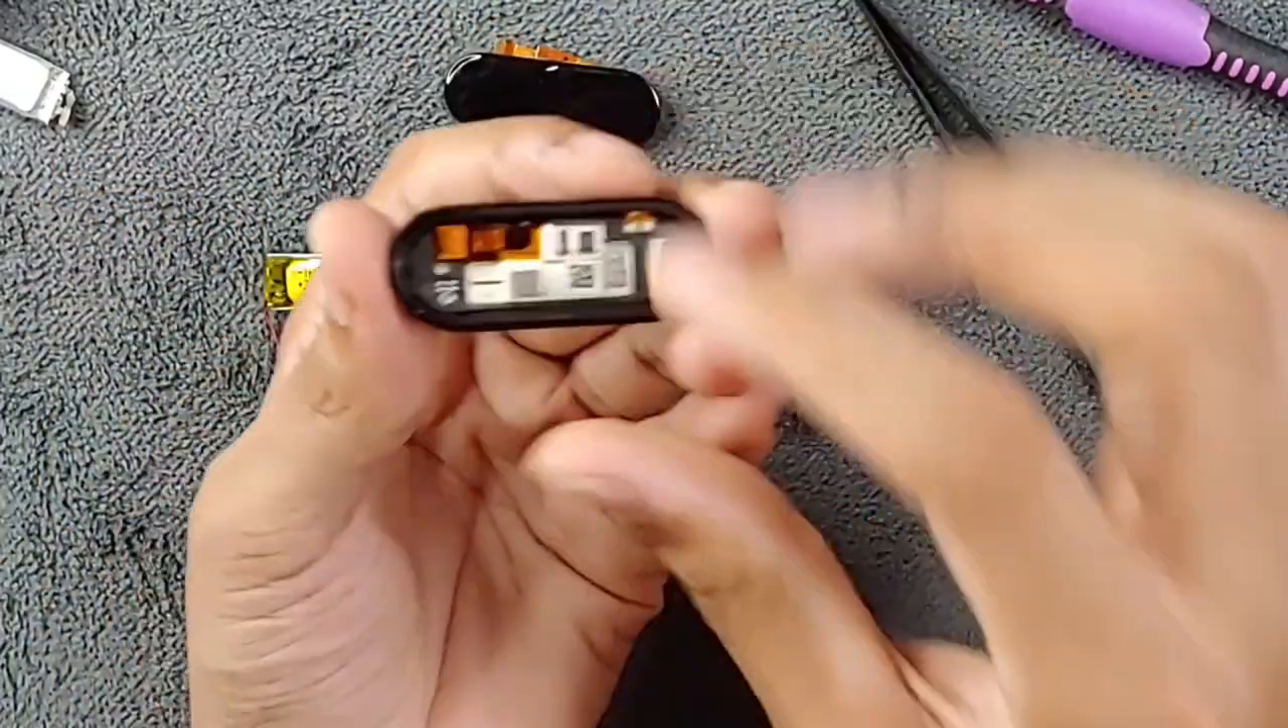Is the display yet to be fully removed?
No.